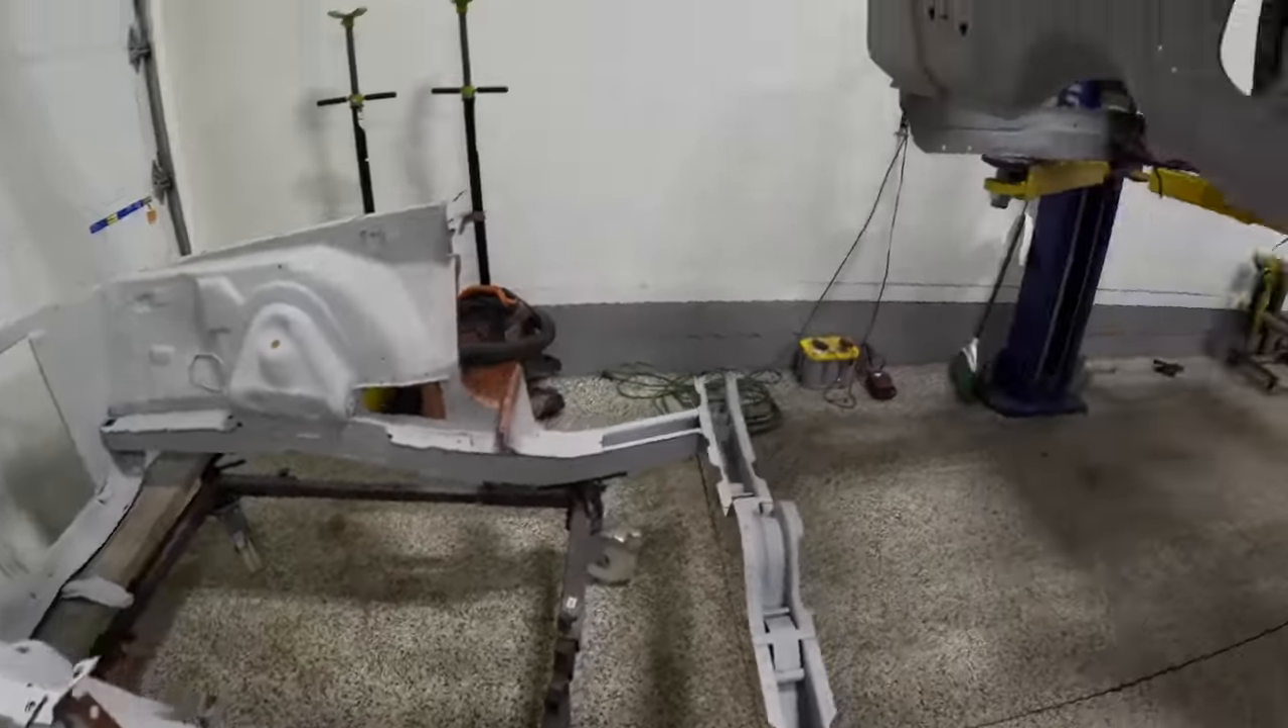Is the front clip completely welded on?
No.